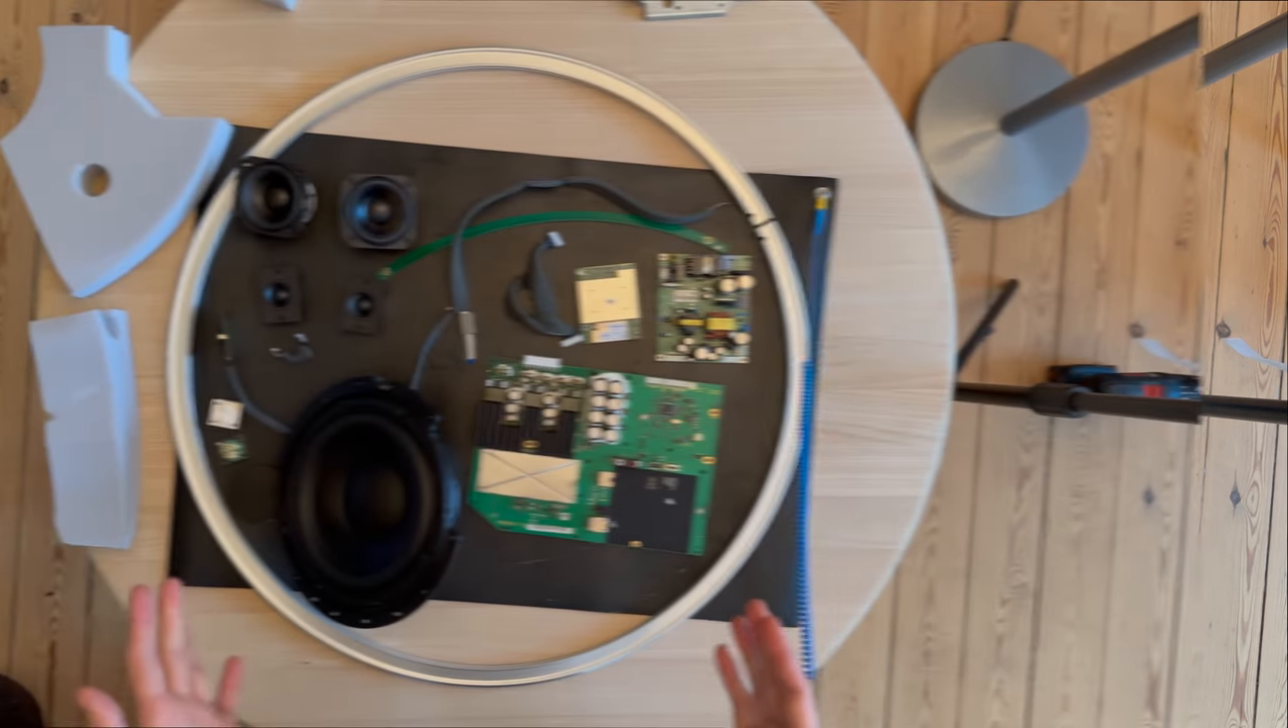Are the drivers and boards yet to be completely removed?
No.